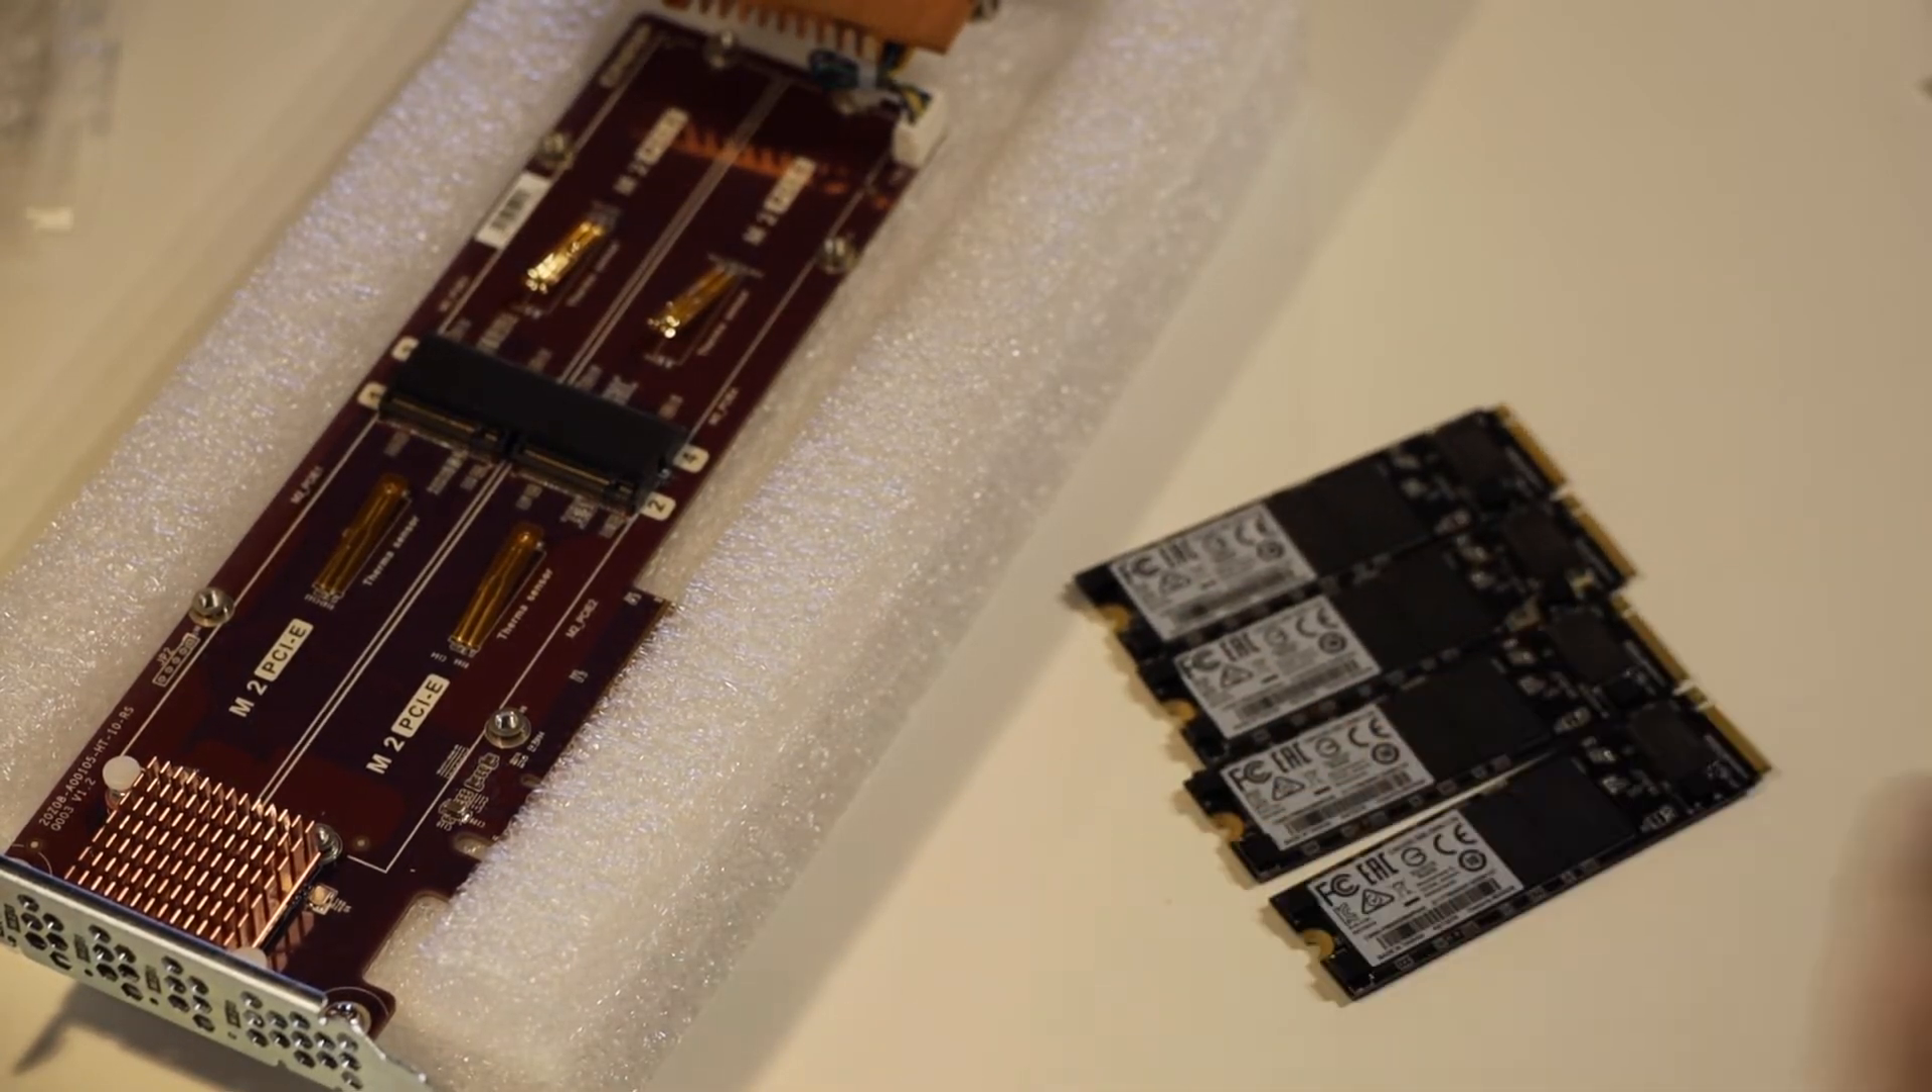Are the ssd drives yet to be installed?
Yes.